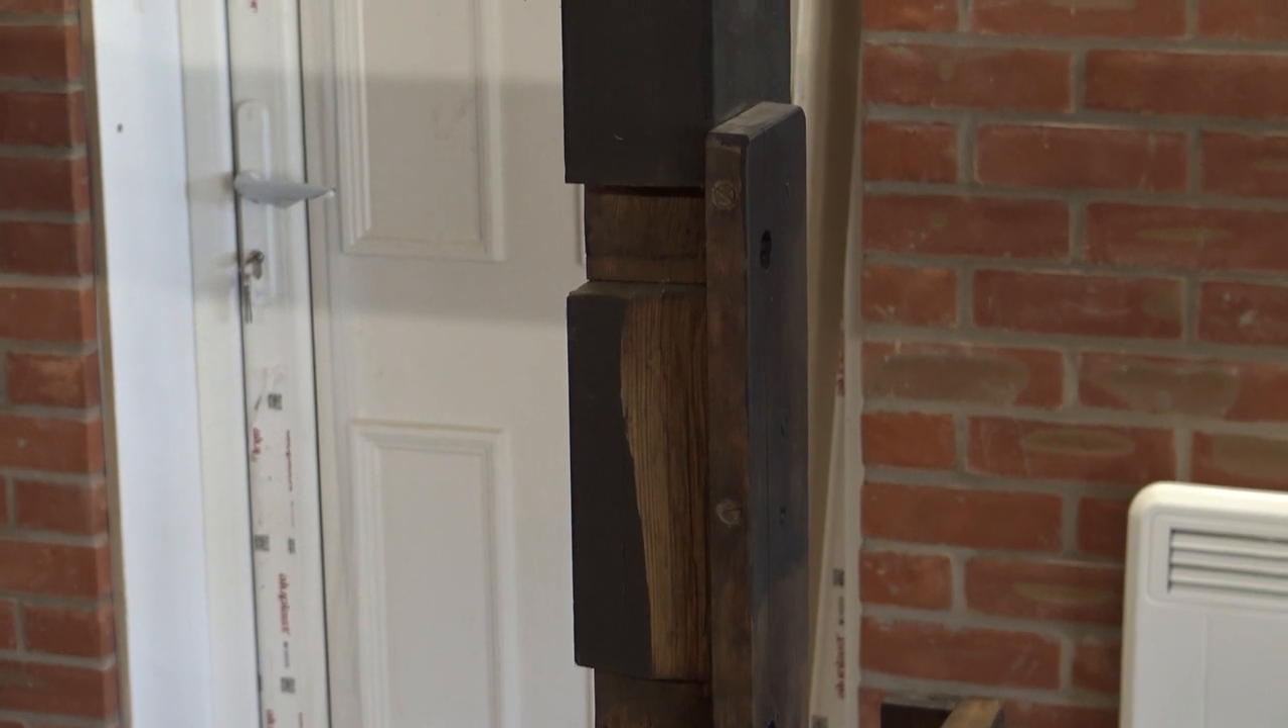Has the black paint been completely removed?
No.